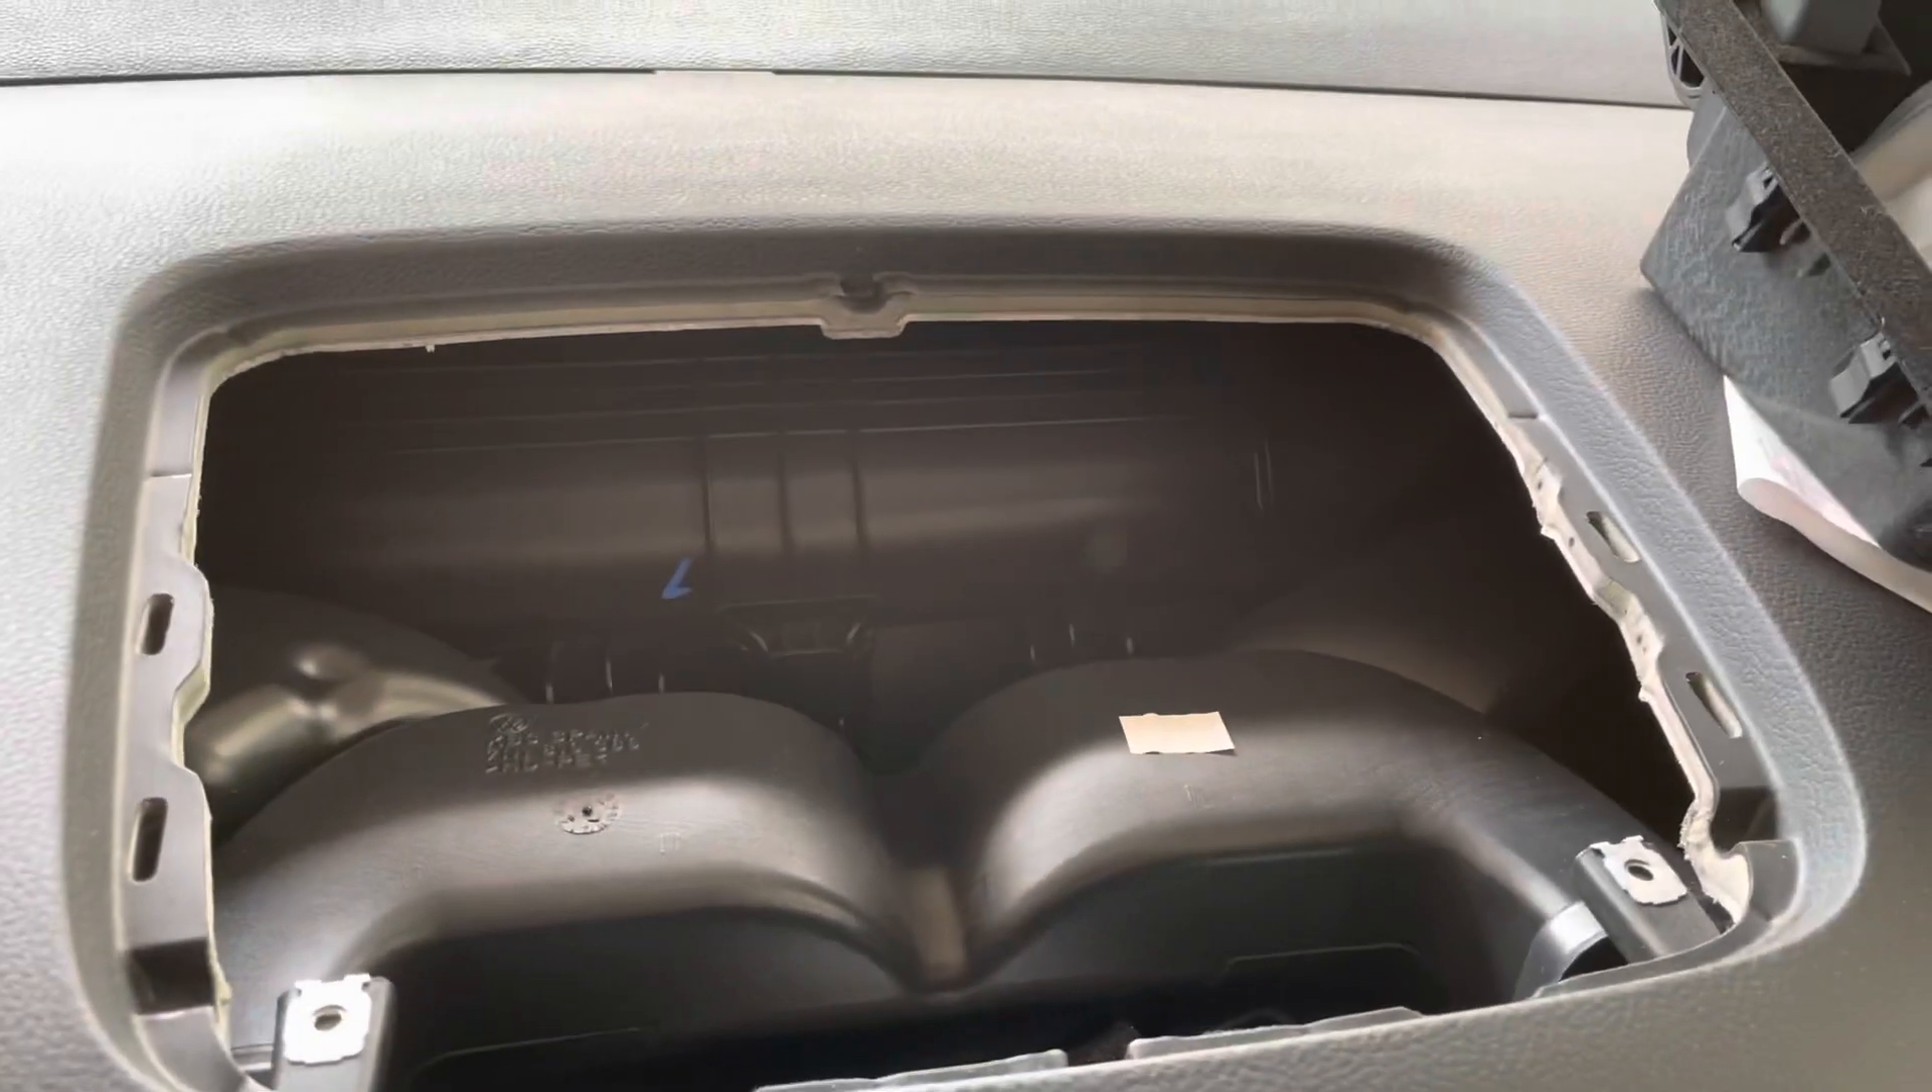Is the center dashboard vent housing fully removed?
Yes.